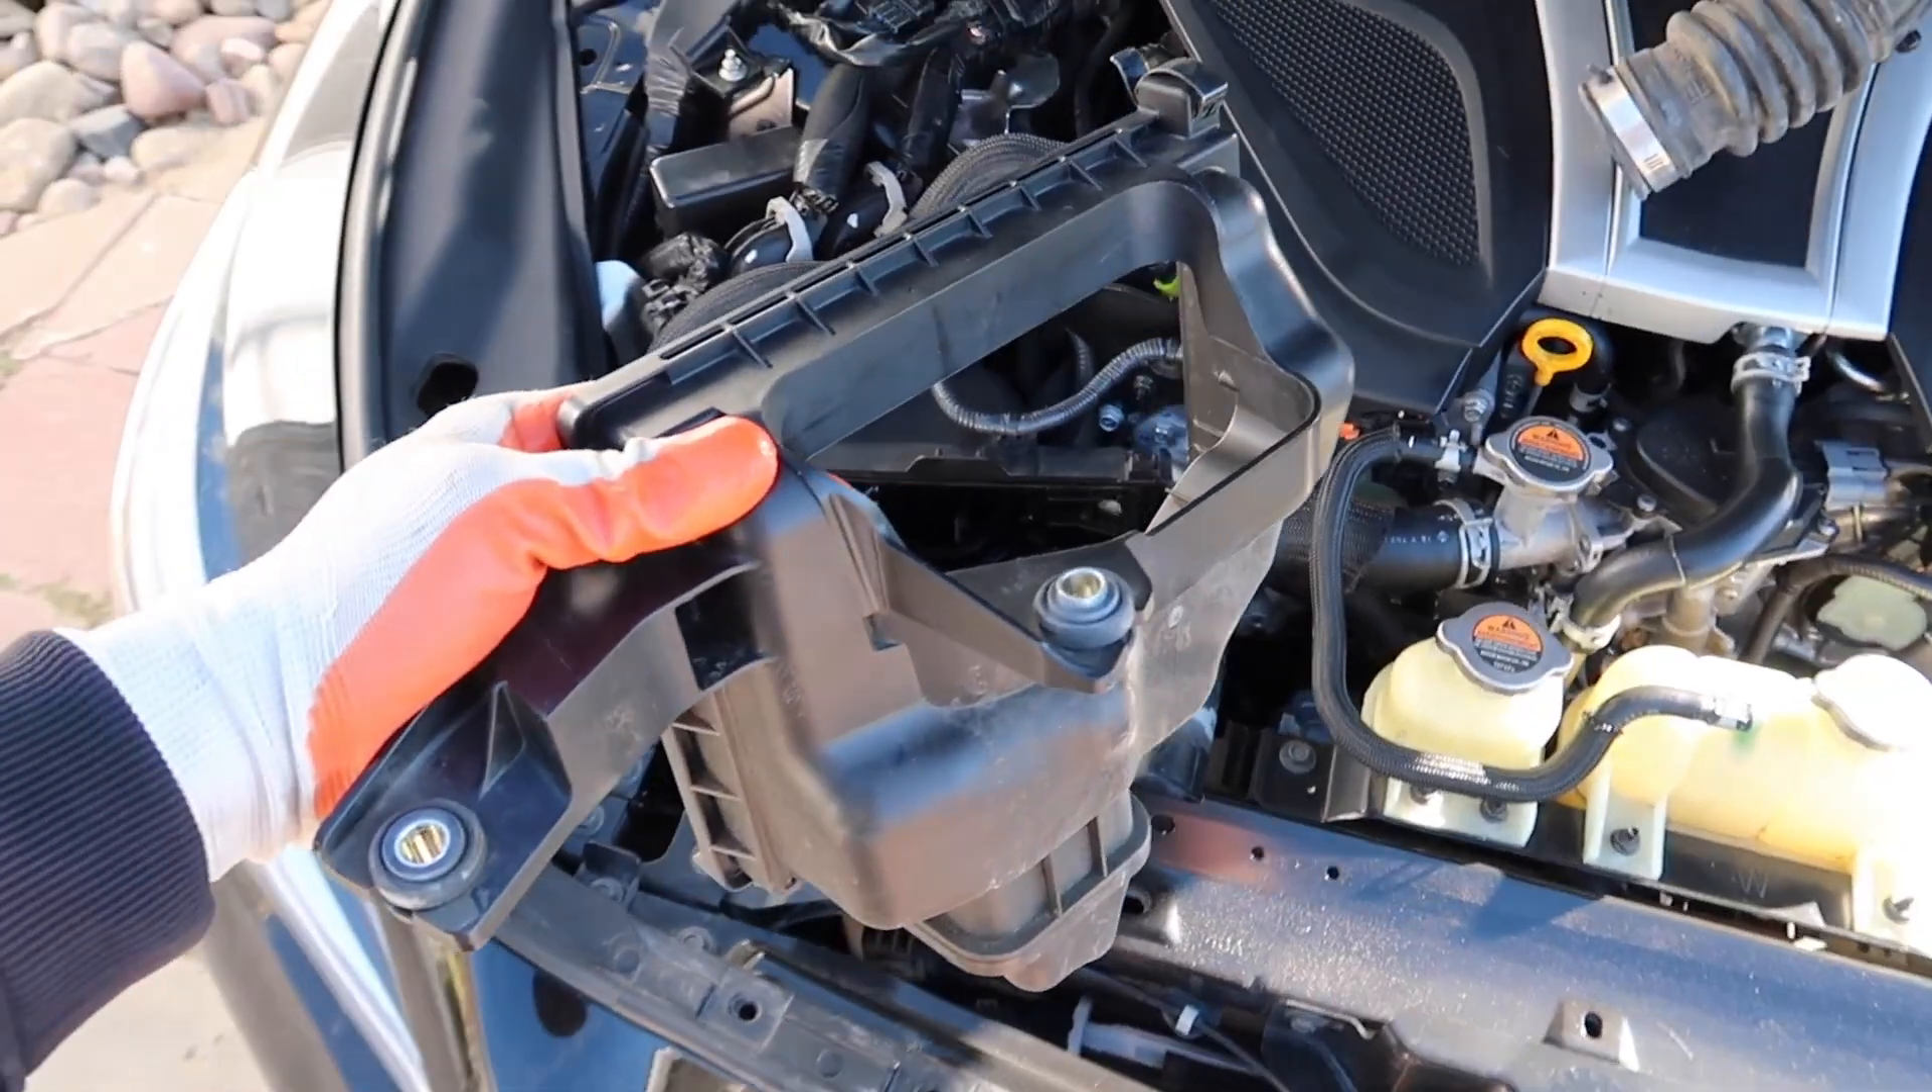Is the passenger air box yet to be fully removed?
No.